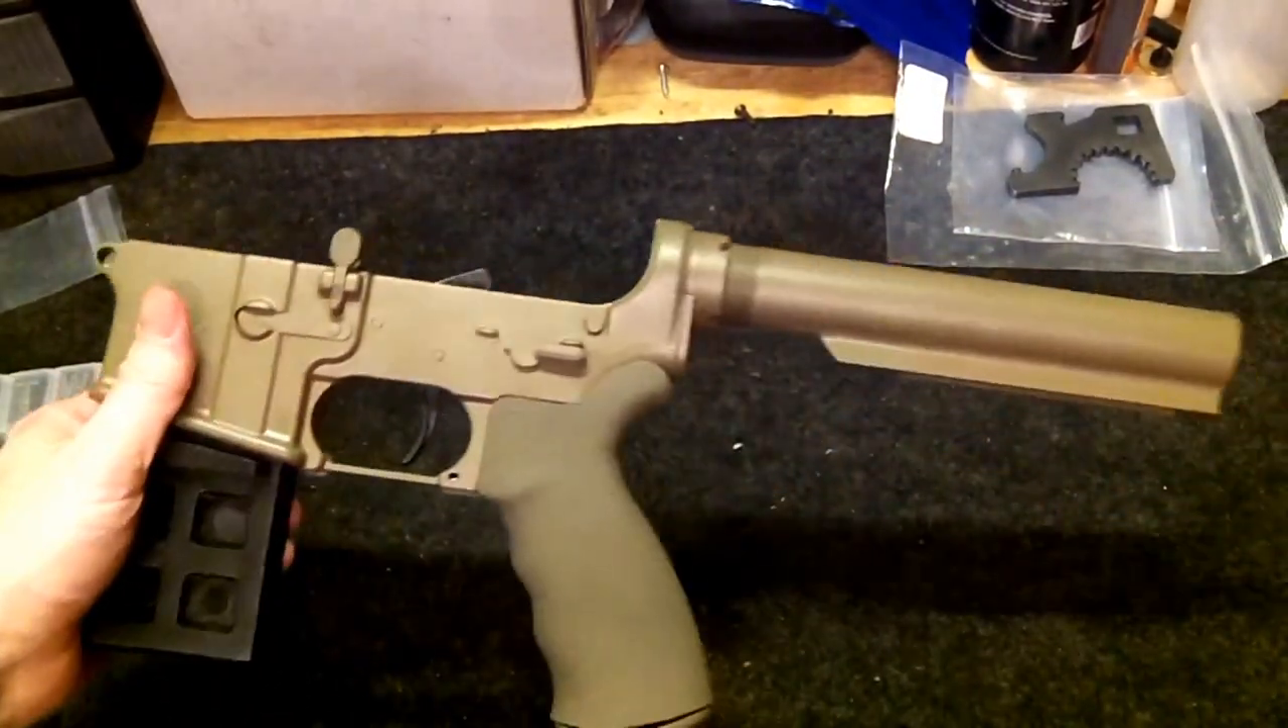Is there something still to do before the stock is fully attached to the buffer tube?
Yes.